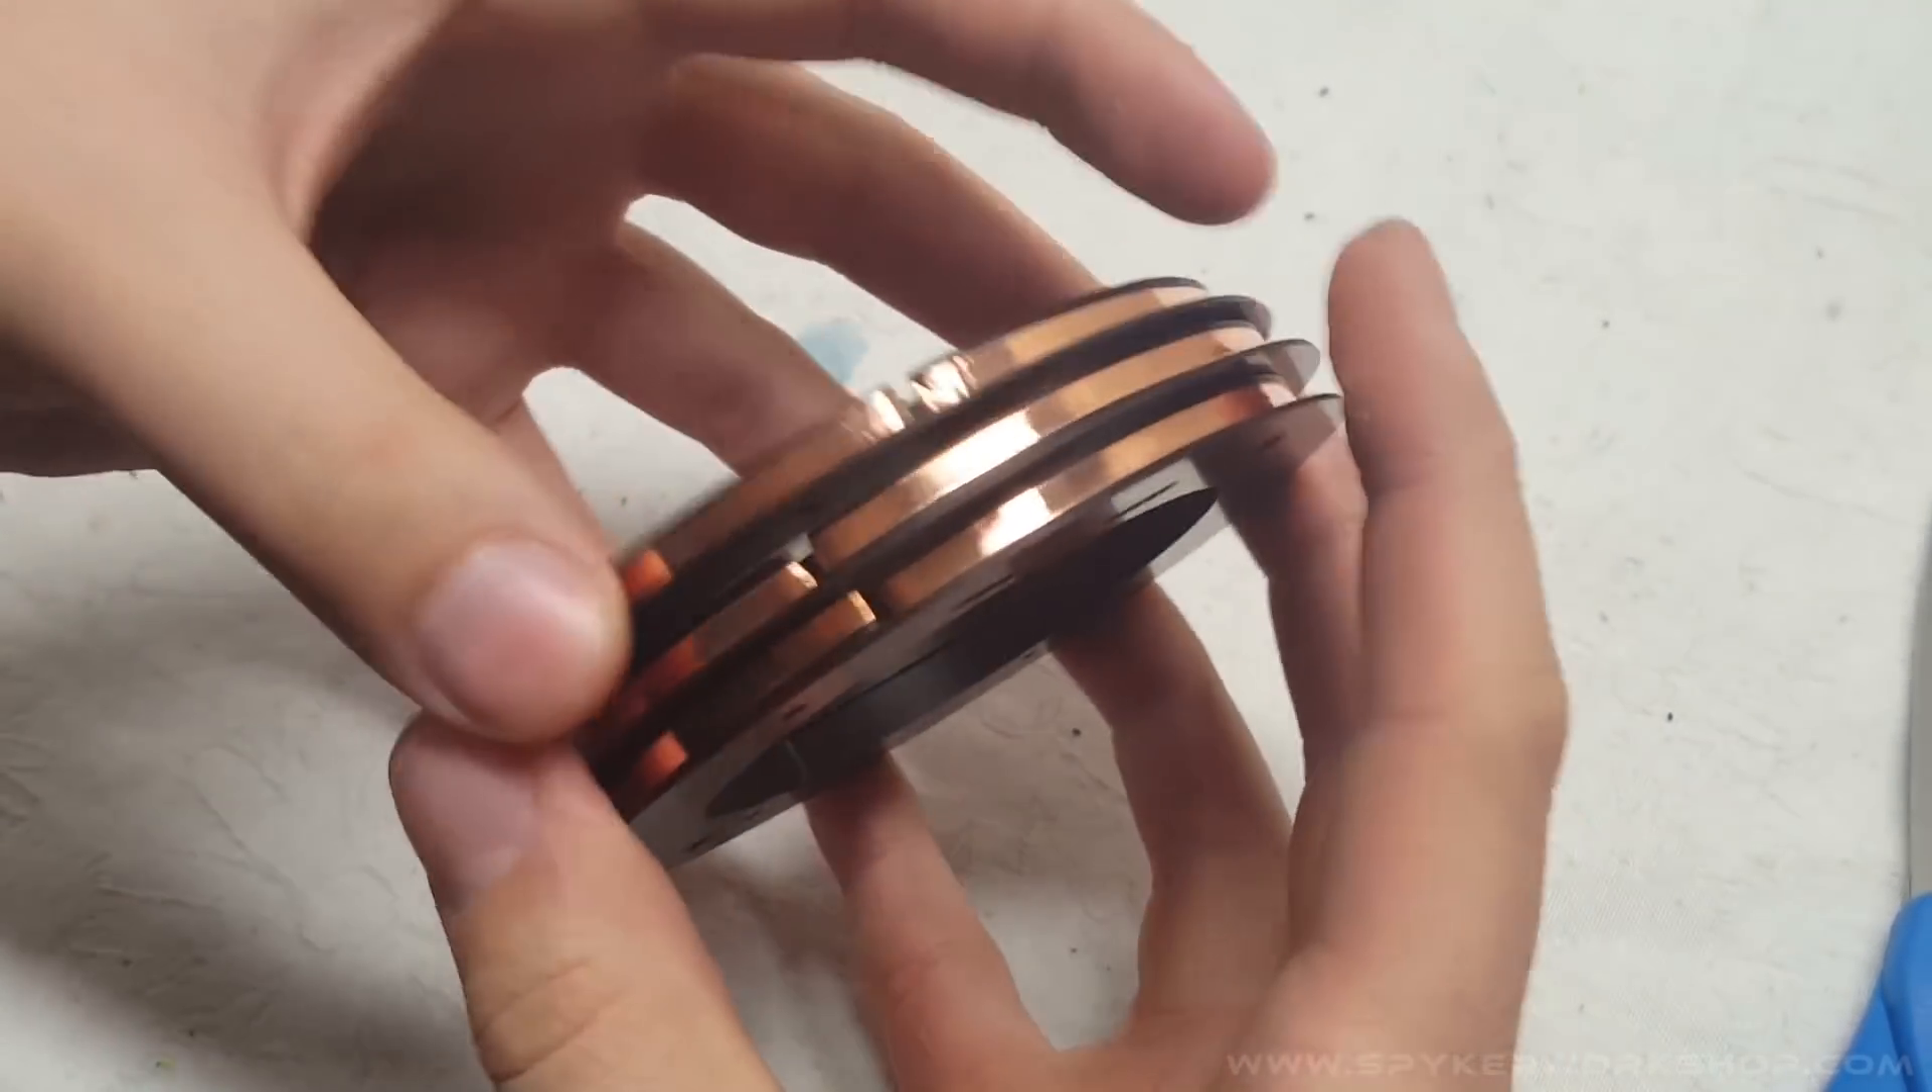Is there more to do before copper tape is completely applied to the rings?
No.